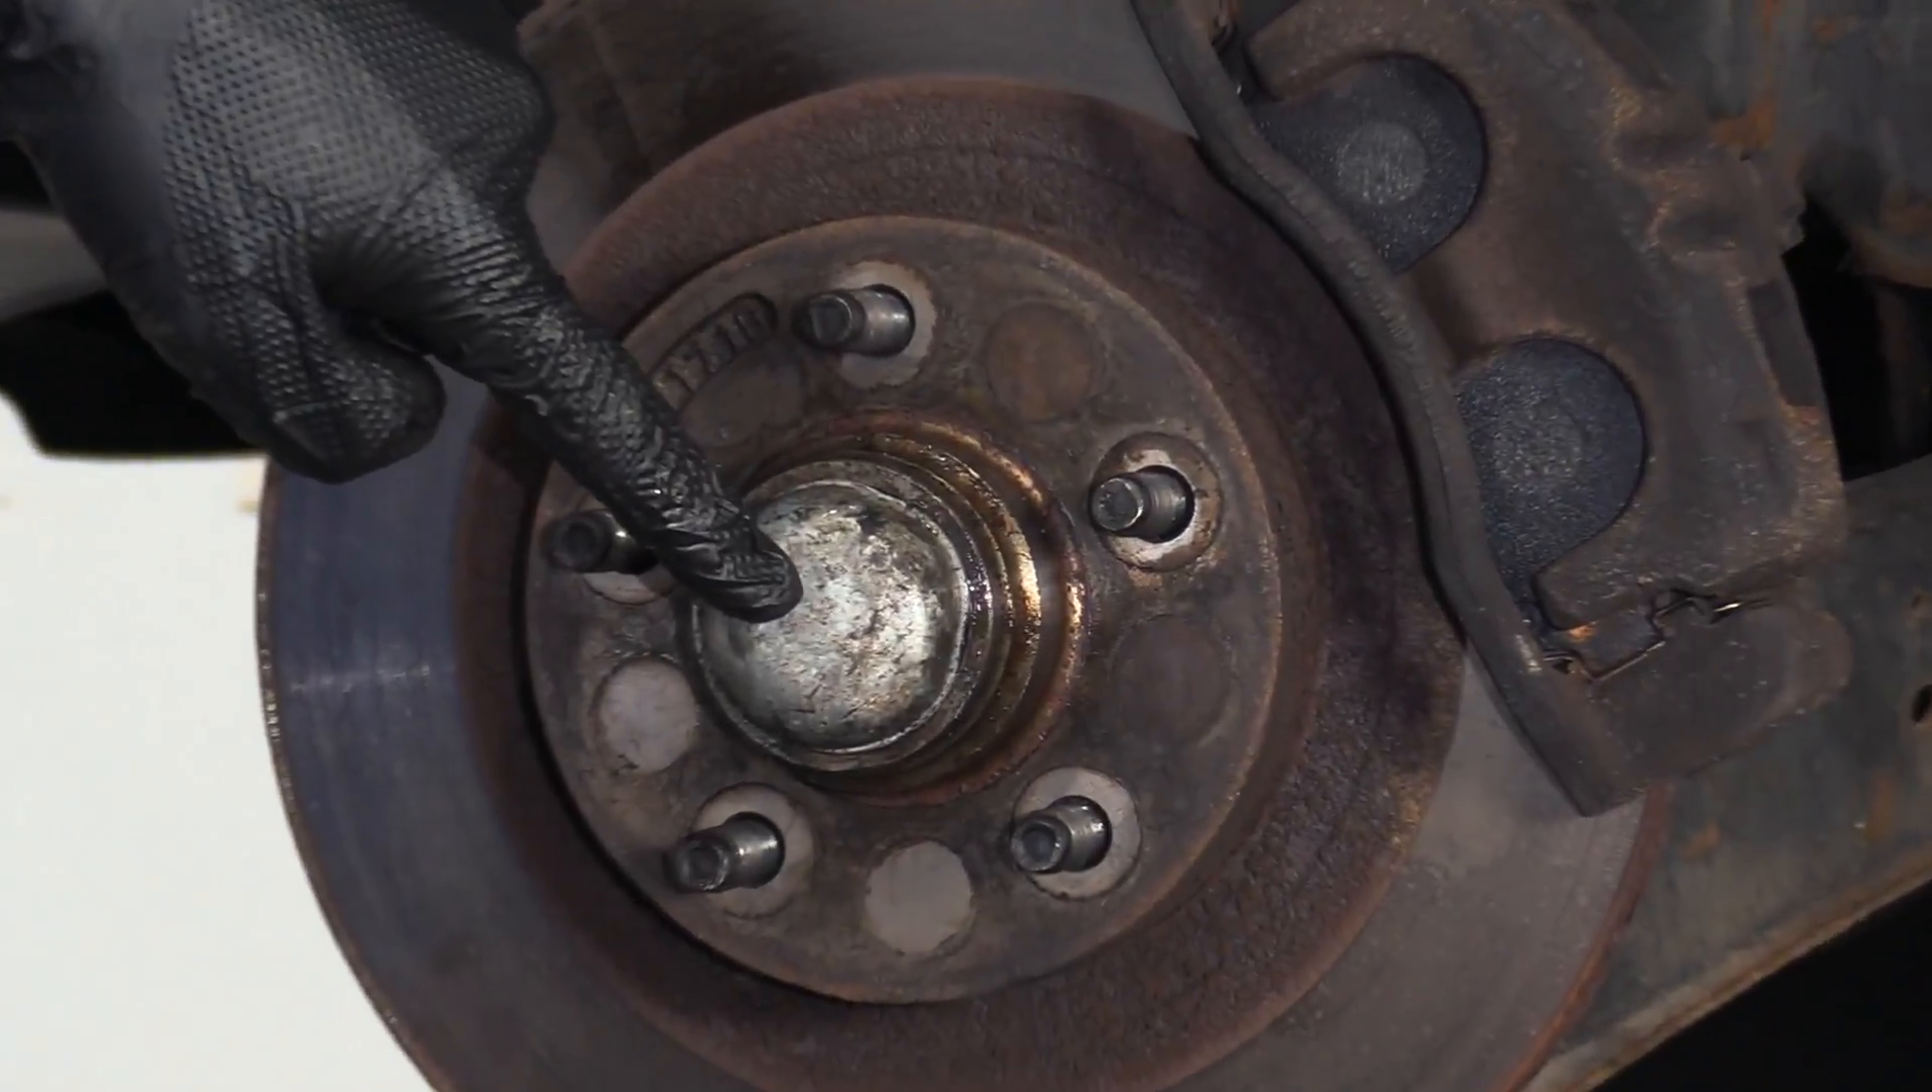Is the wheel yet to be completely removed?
No.